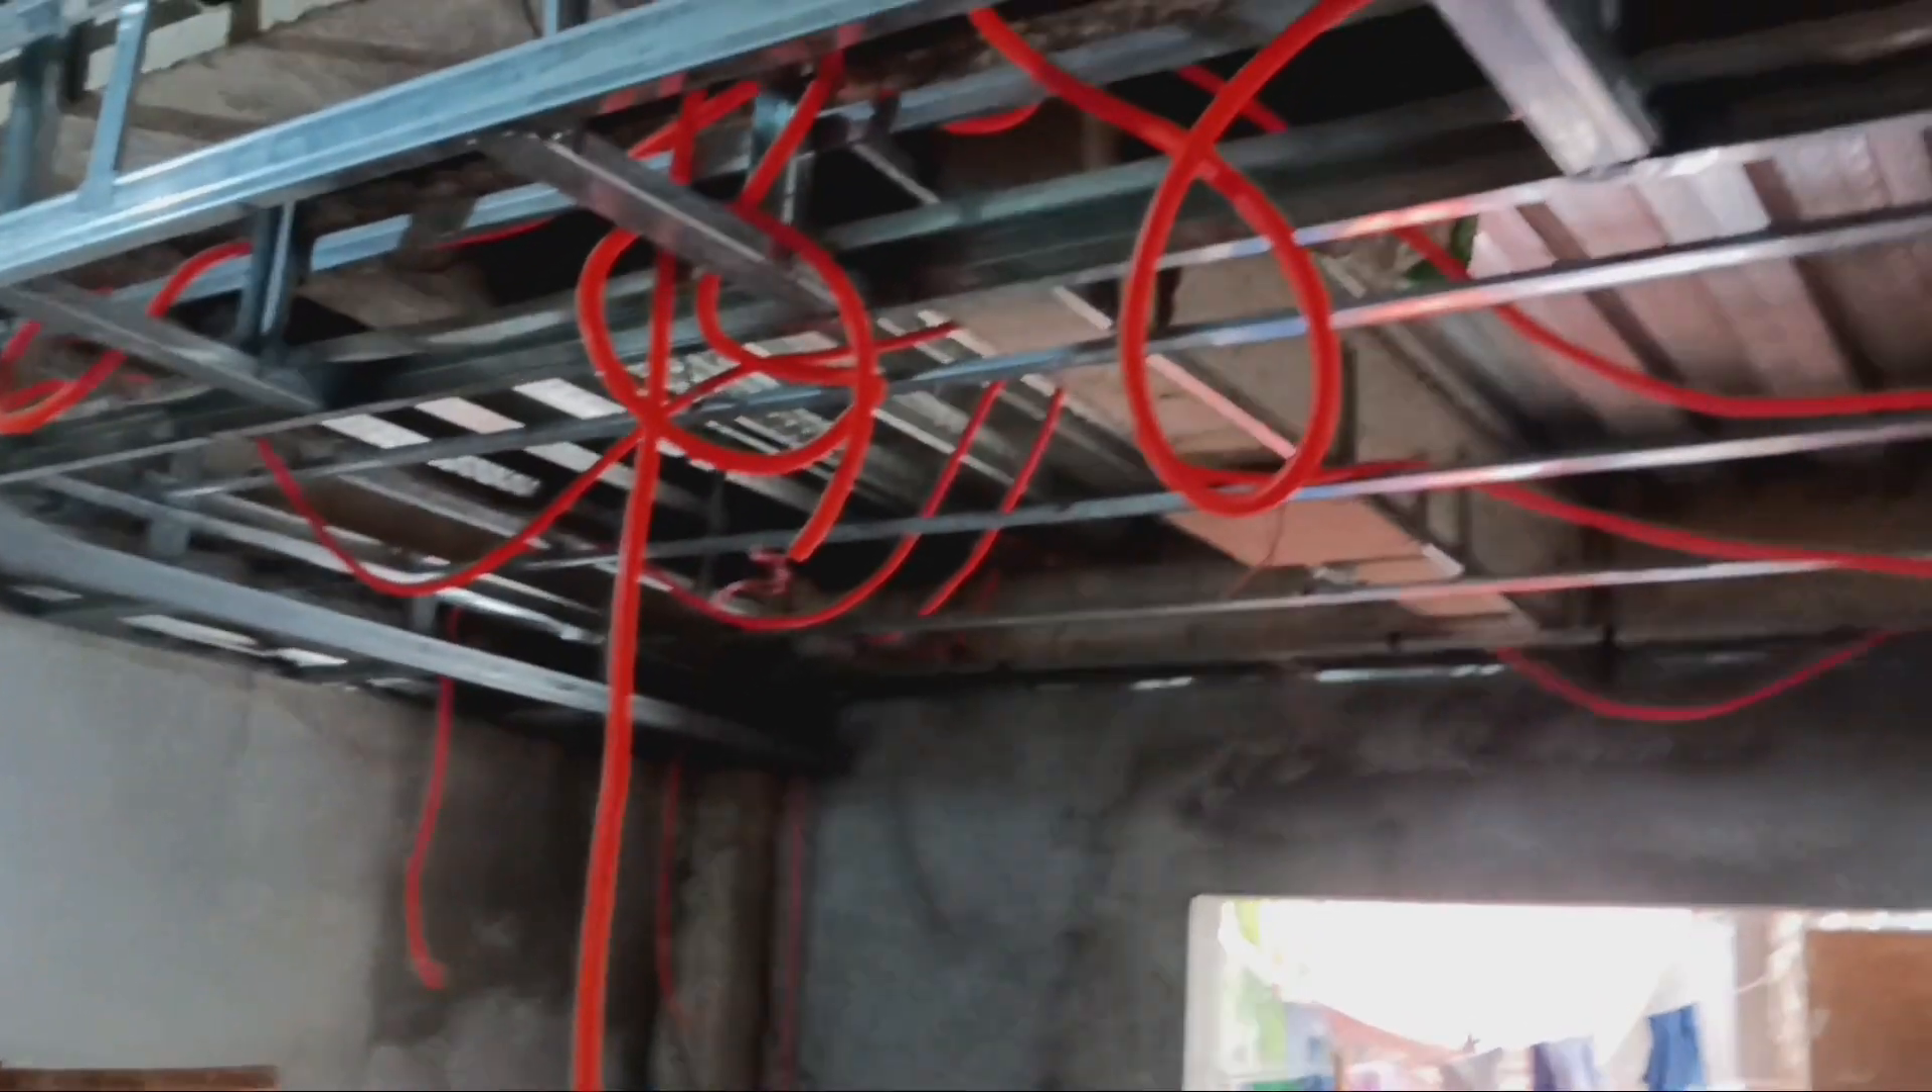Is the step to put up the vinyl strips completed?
No.